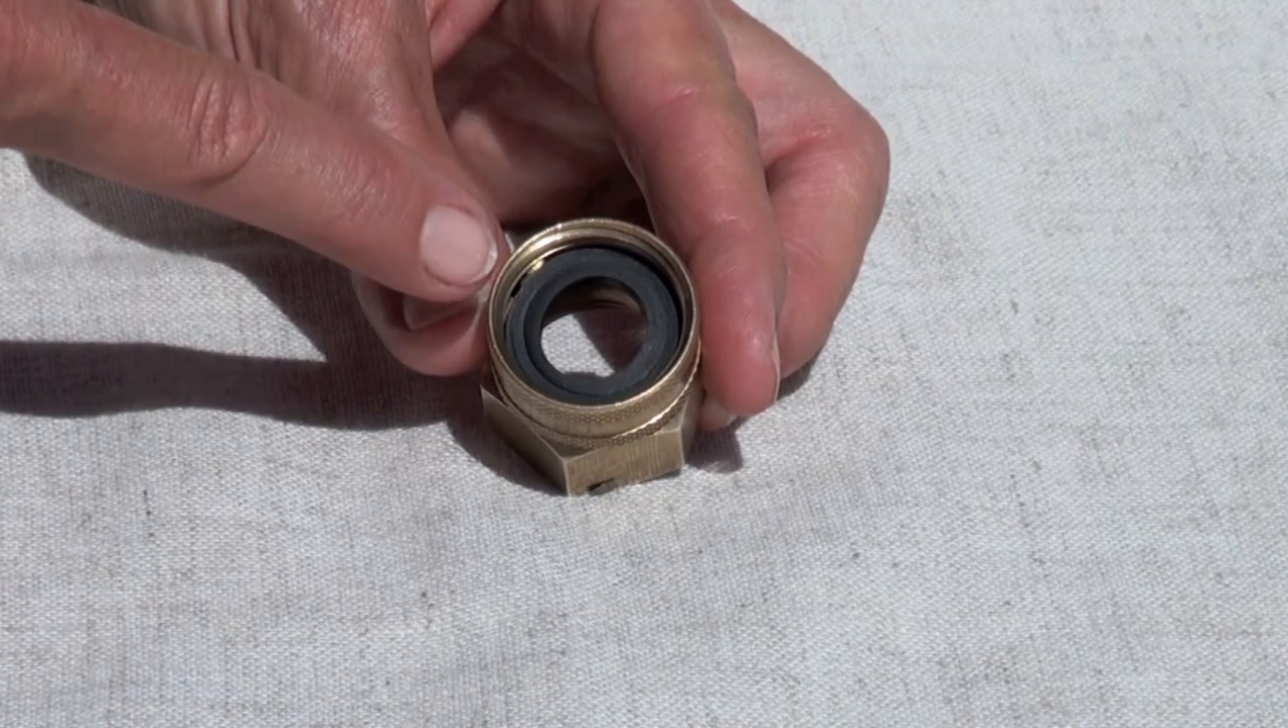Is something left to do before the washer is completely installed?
No.